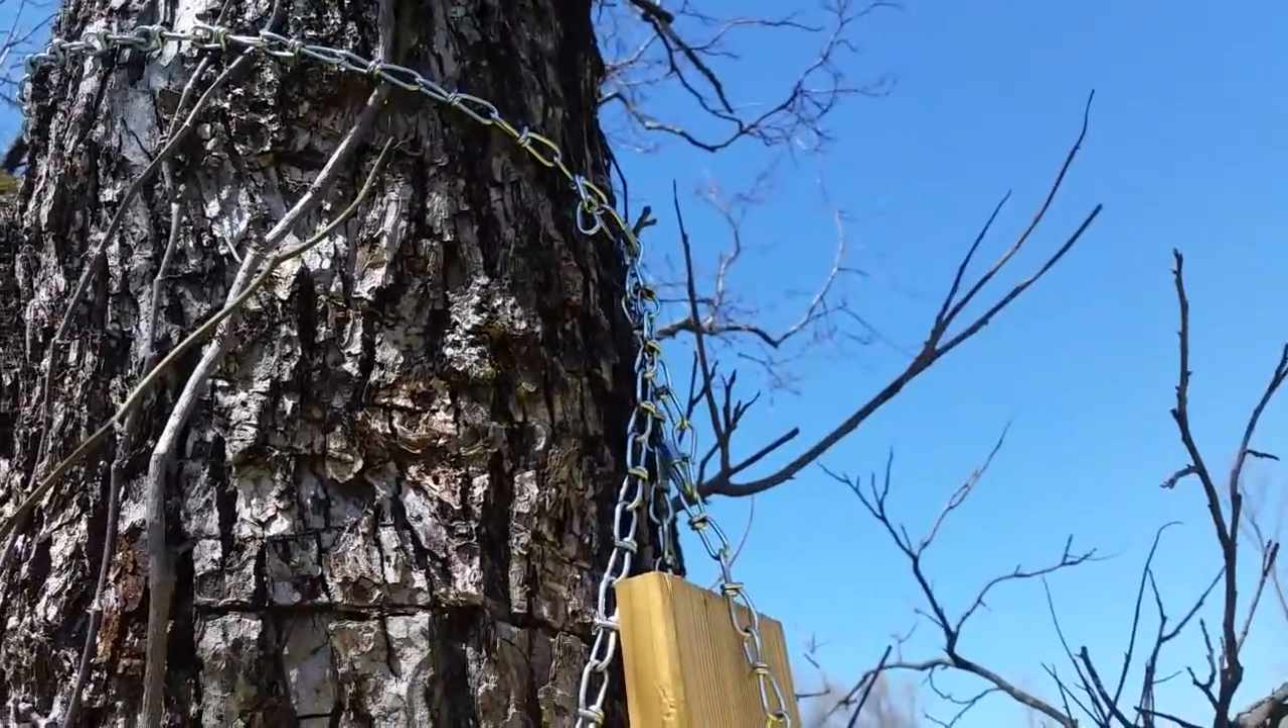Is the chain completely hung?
Yes.